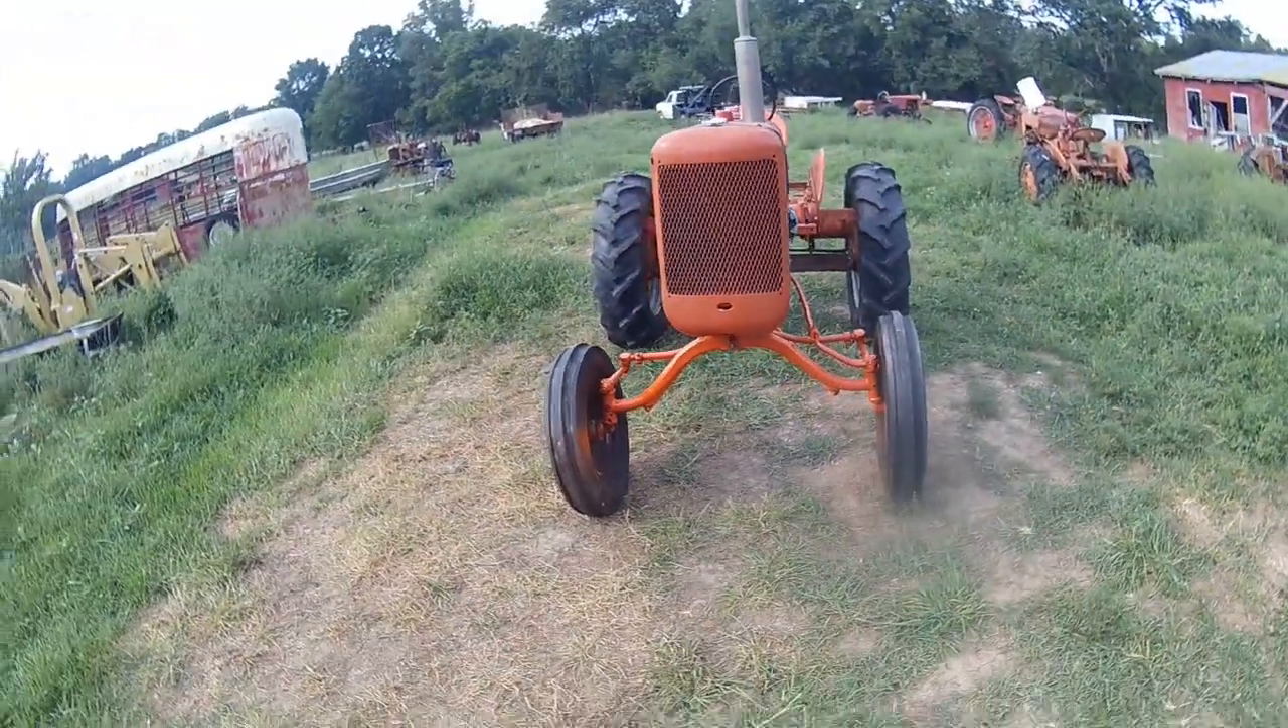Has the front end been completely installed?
Yes.